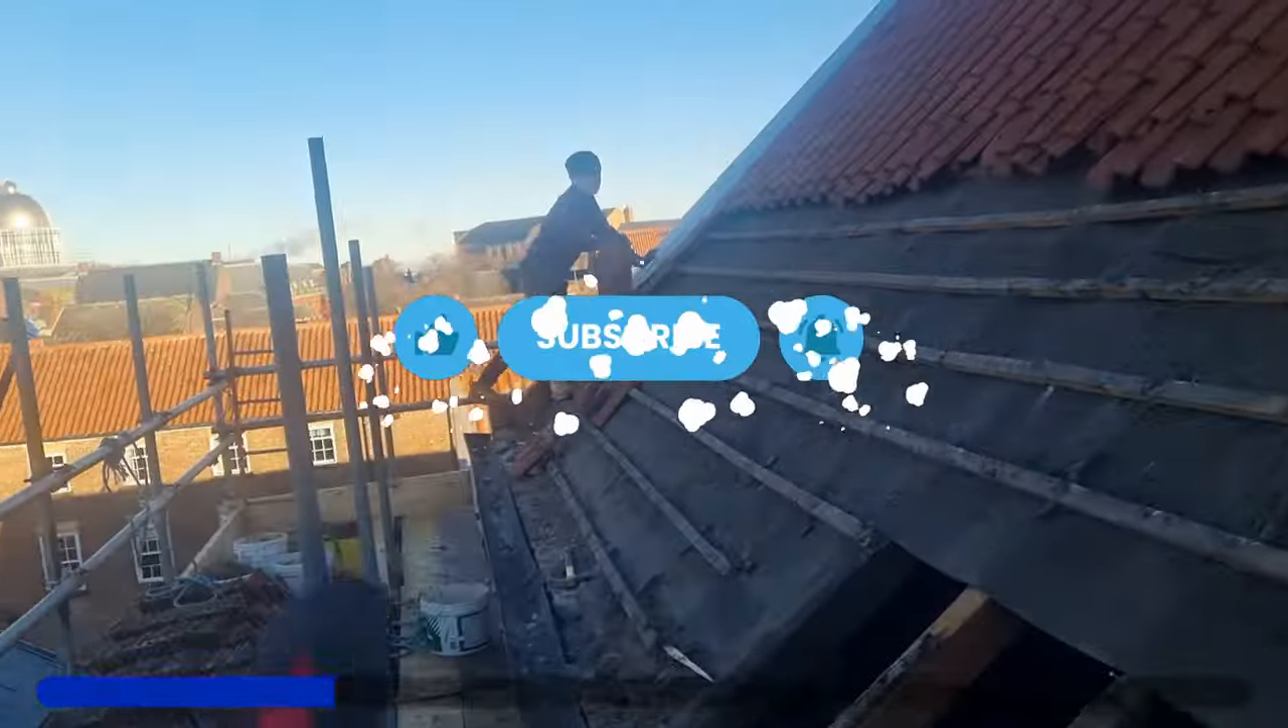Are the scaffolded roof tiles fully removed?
No.